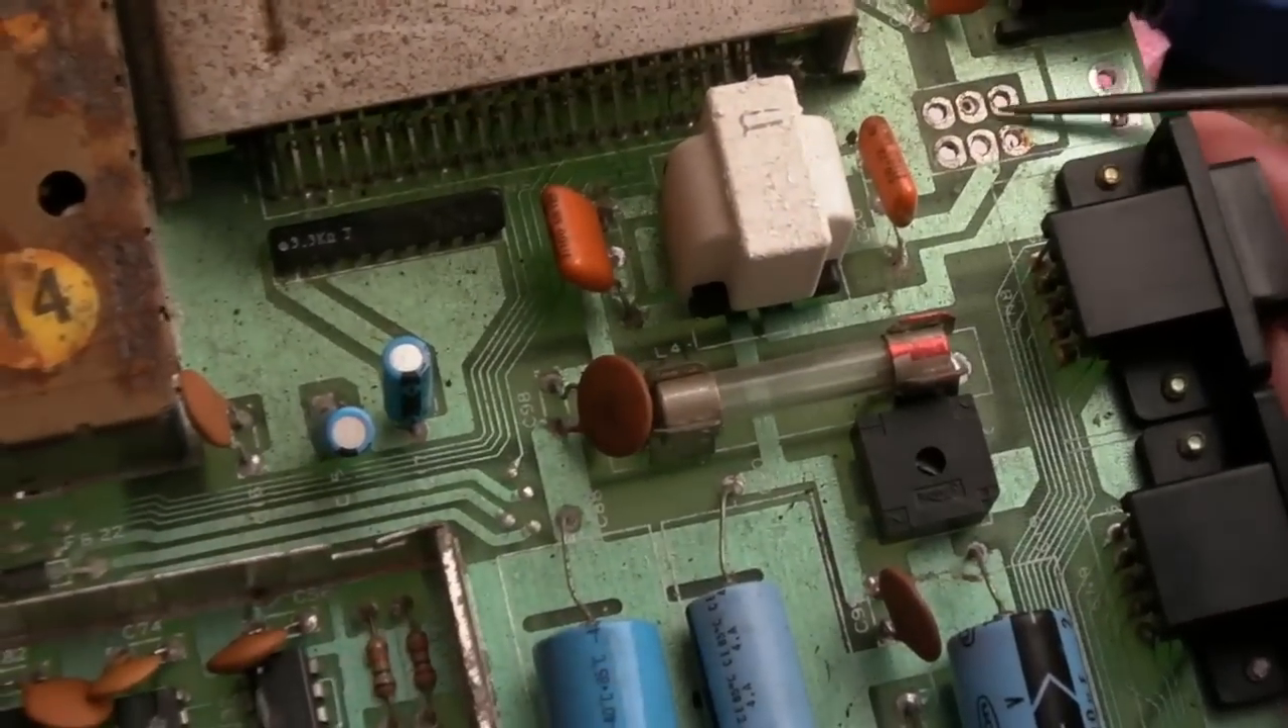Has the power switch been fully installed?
No.